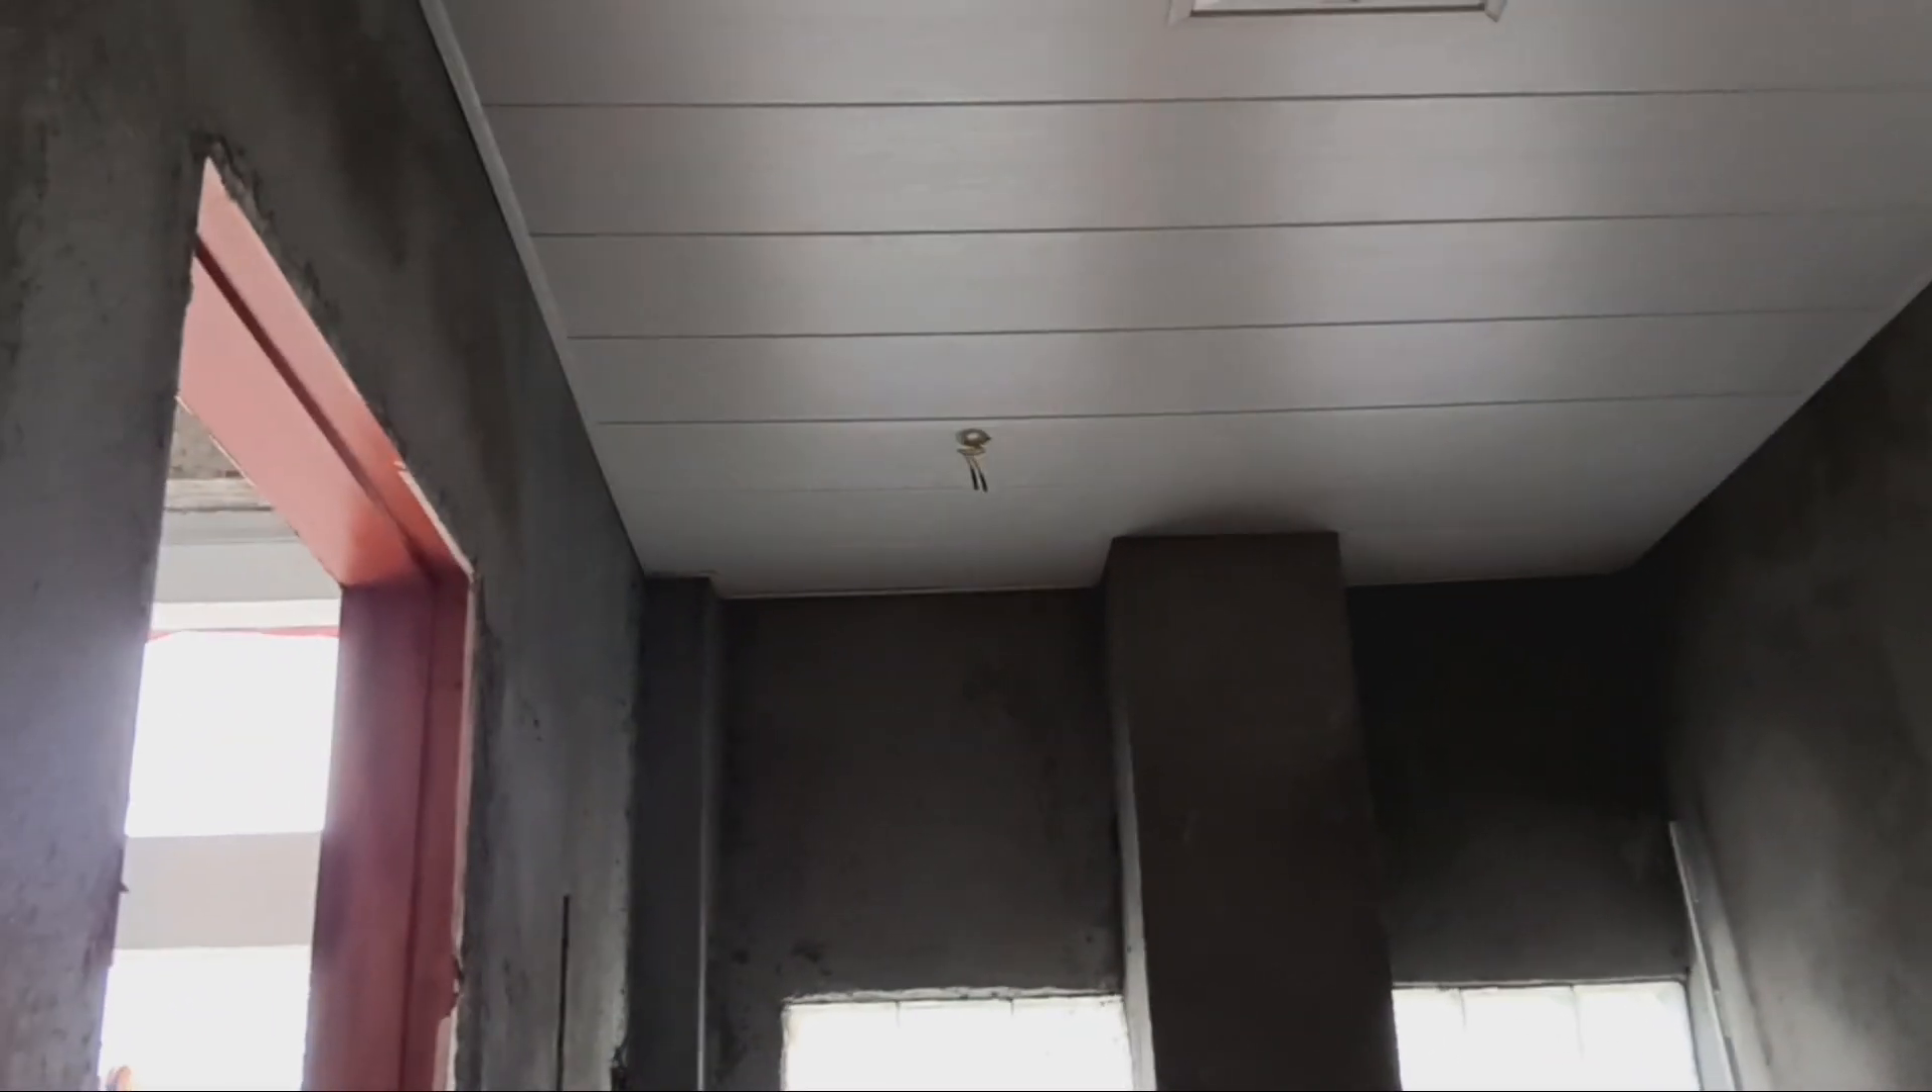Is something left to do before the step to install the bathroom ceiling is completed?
No.